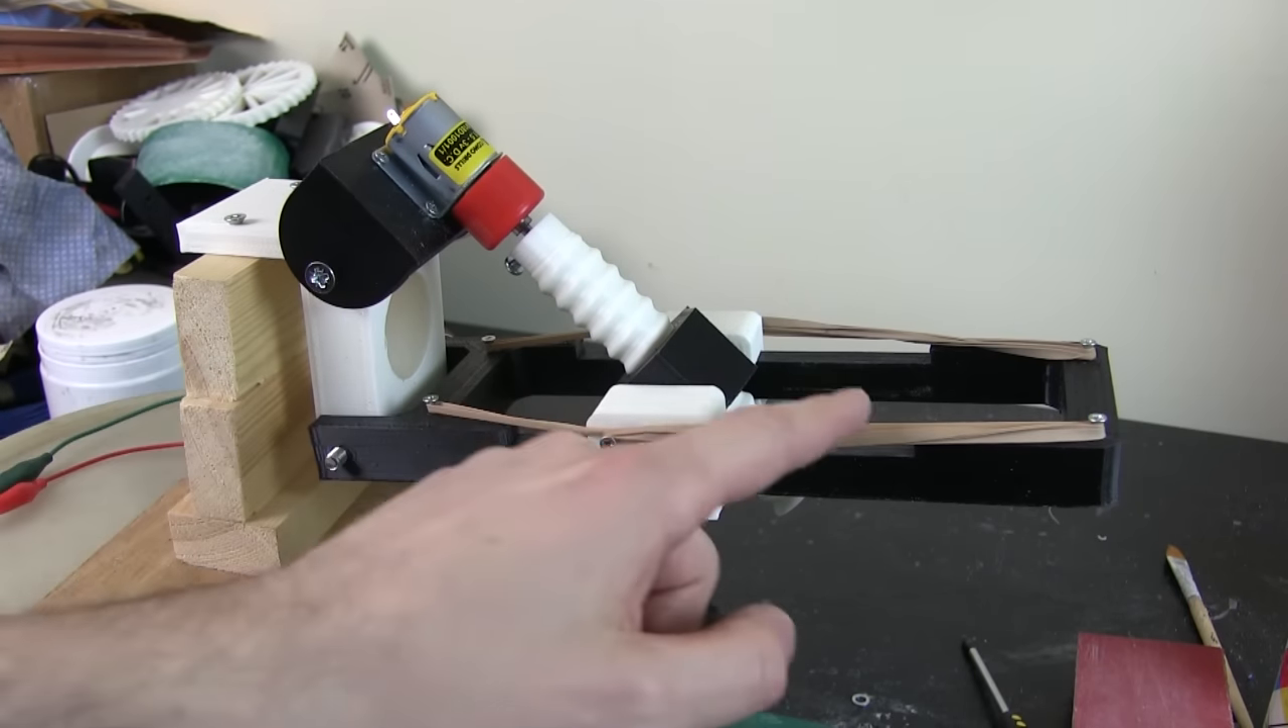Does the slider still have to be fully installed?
No.